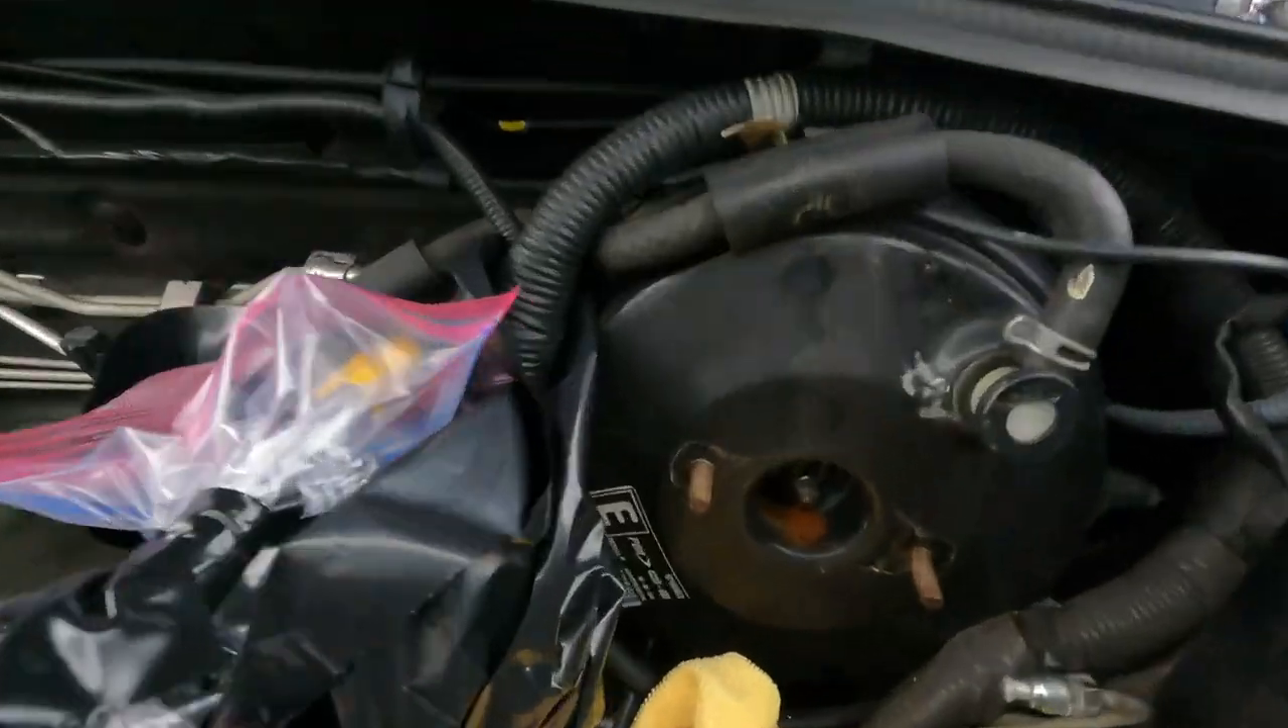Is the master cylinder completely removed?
Yes.